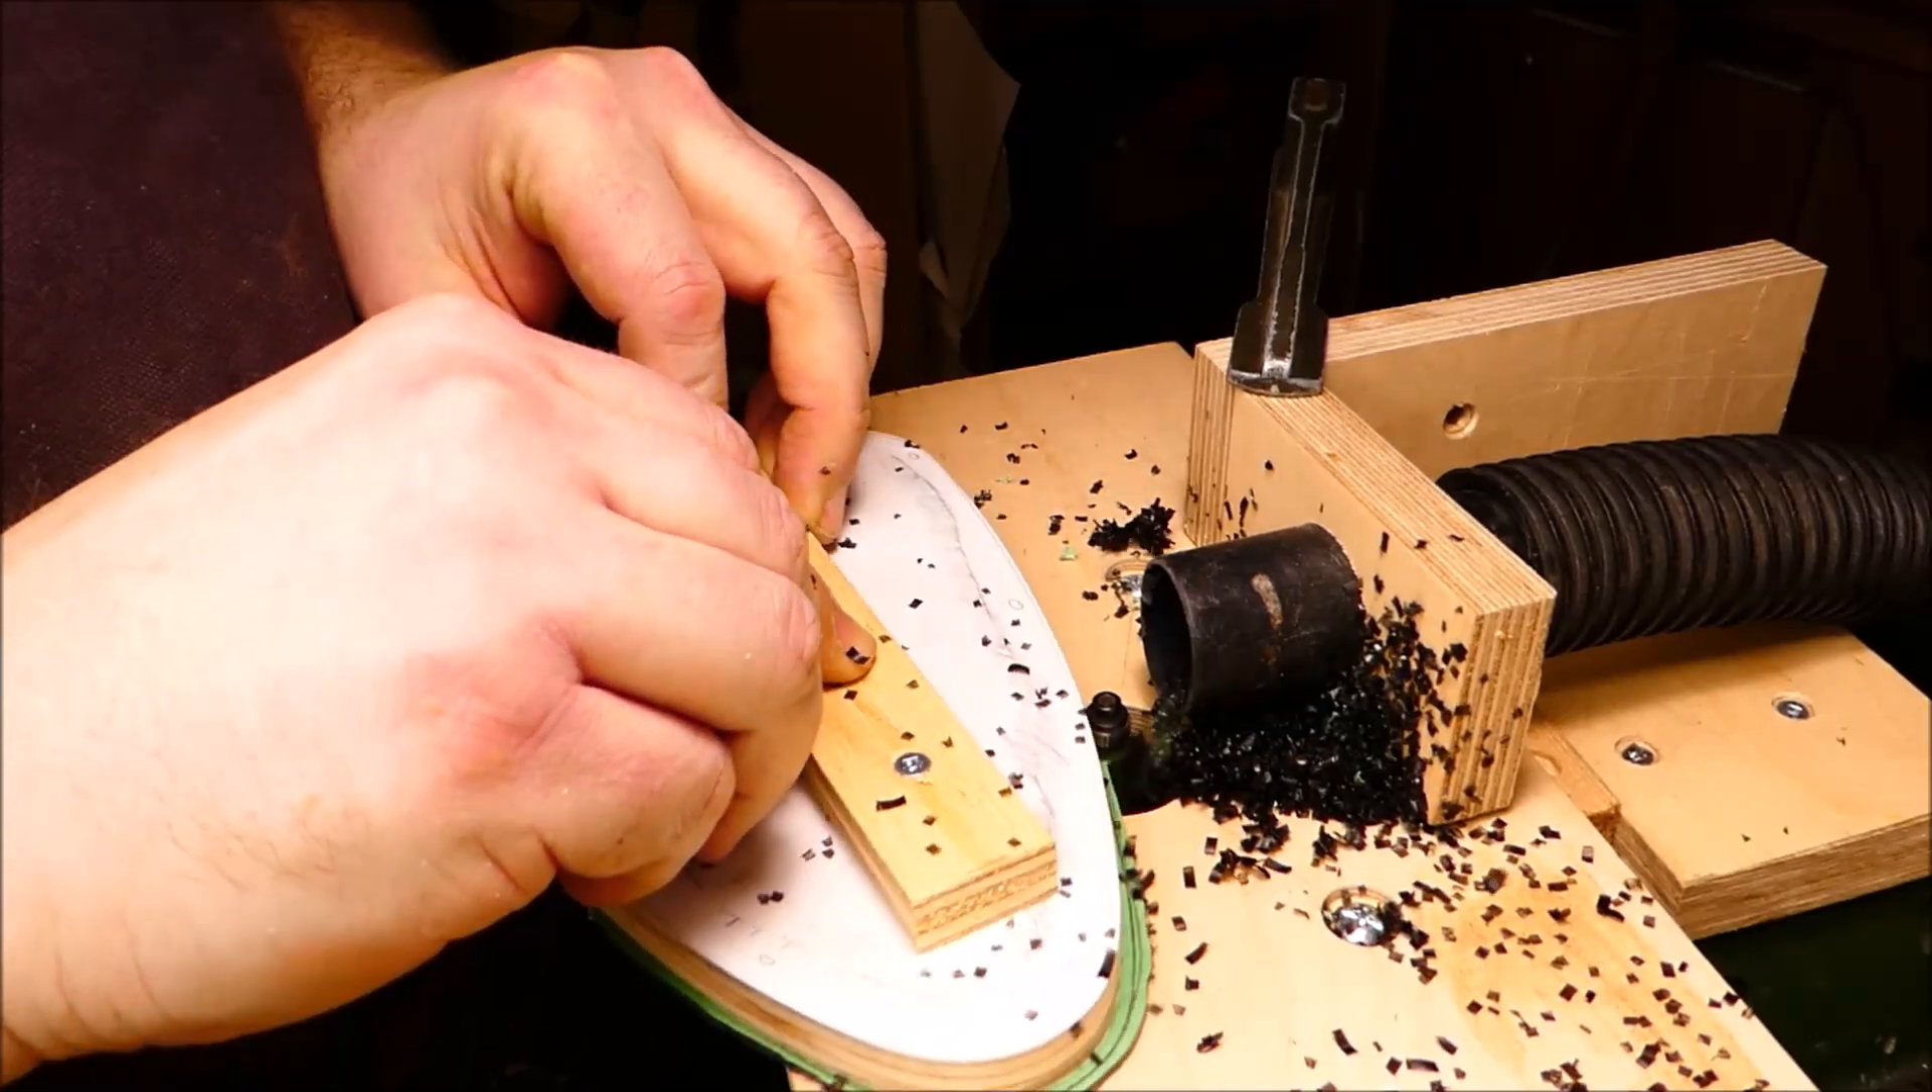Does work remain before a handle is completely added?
No.